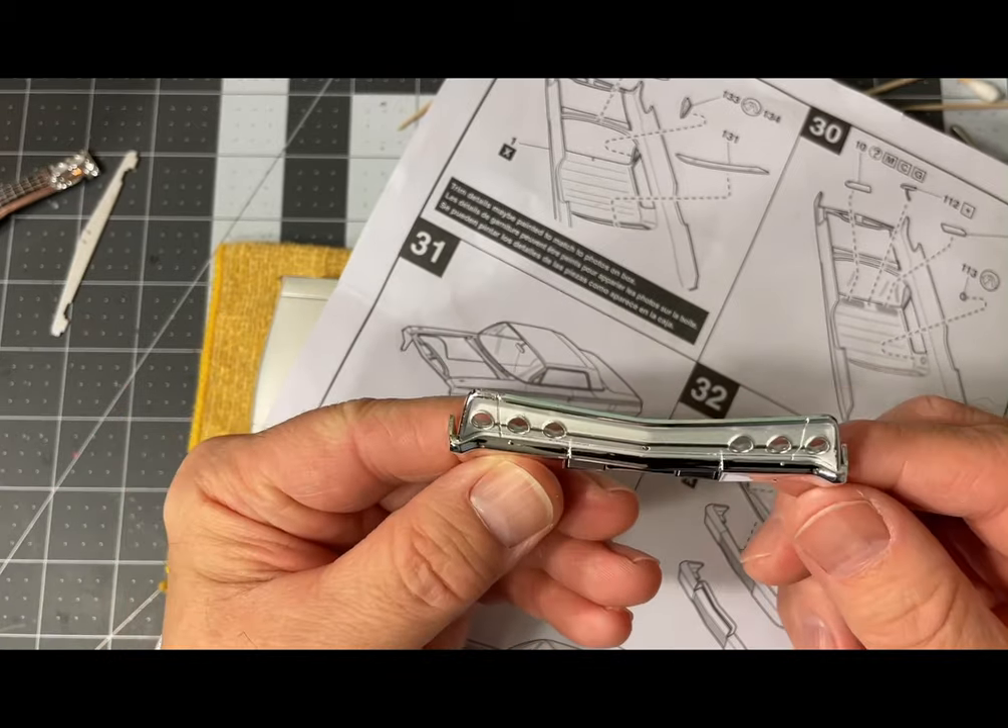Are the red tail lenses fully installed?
No.